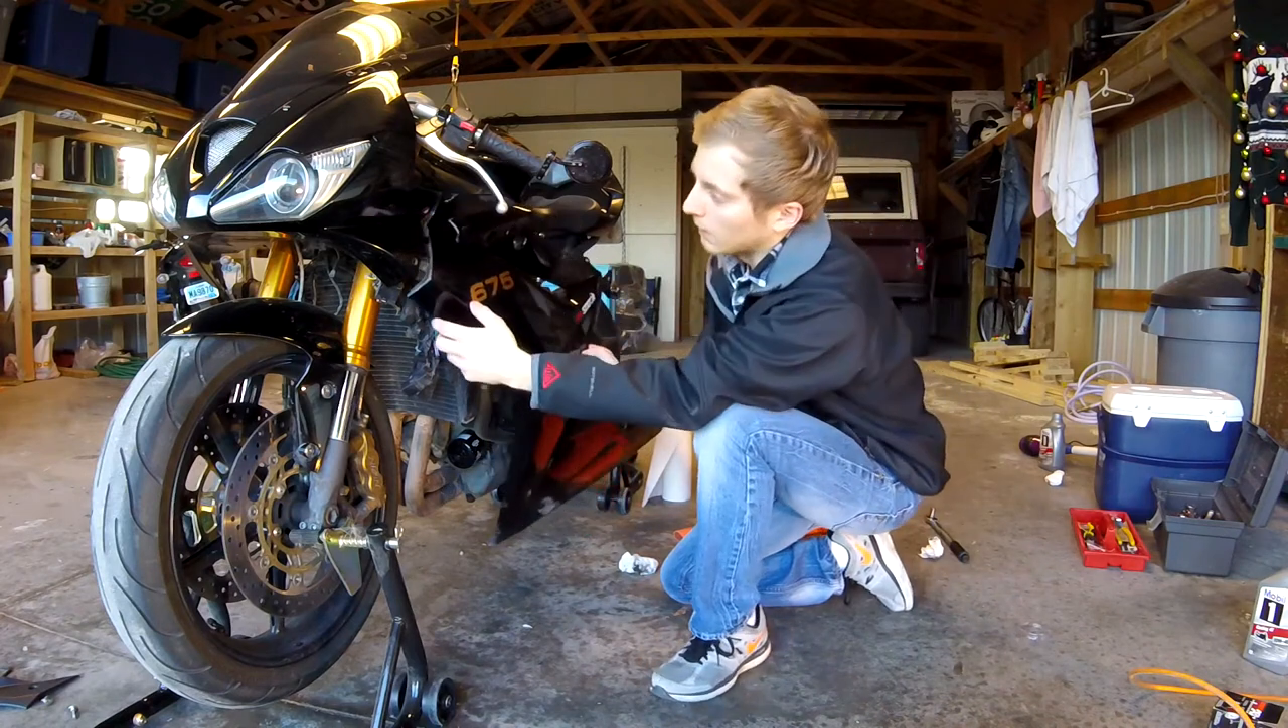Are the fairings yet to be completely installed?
Yes.